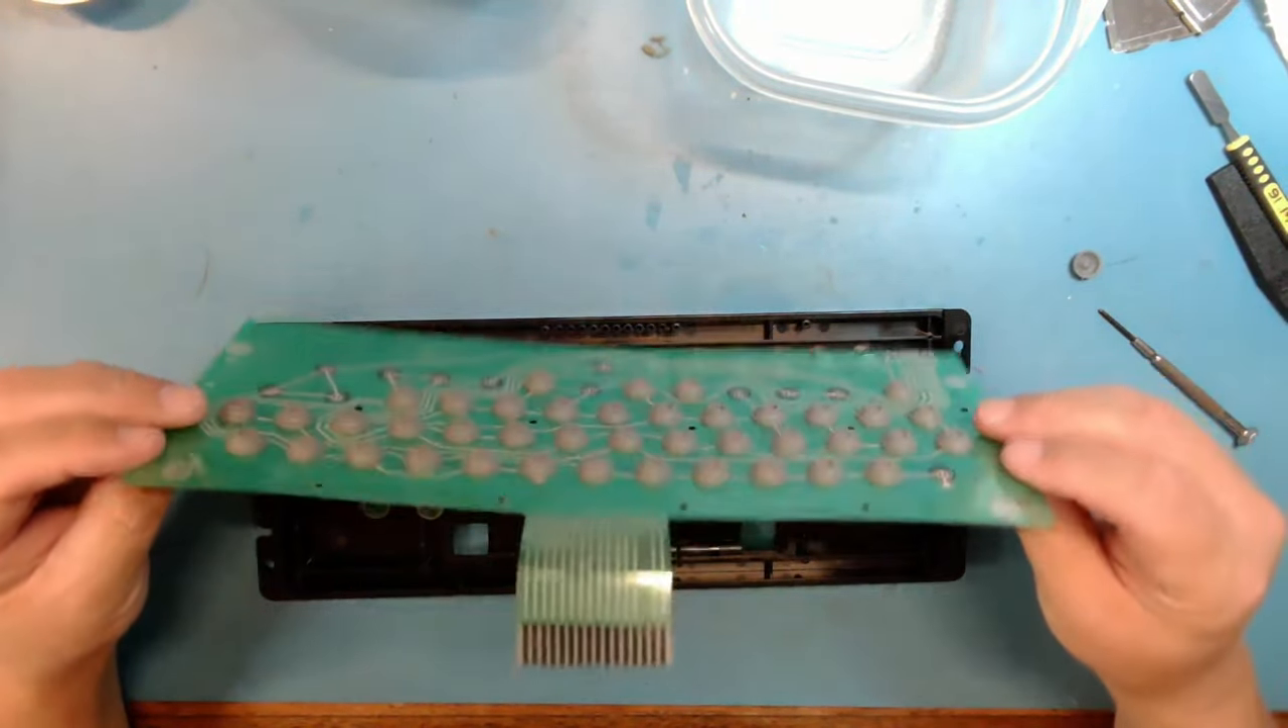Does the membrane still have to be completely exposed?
No.